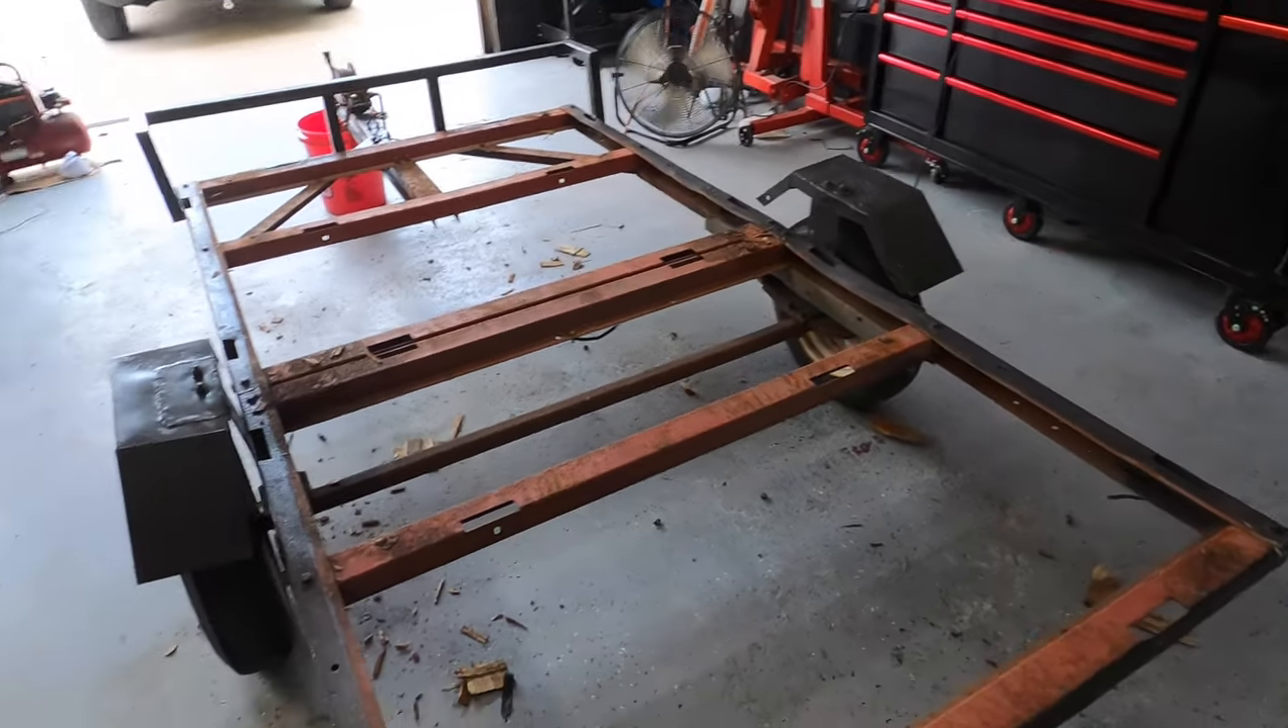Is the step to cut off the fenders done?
No.